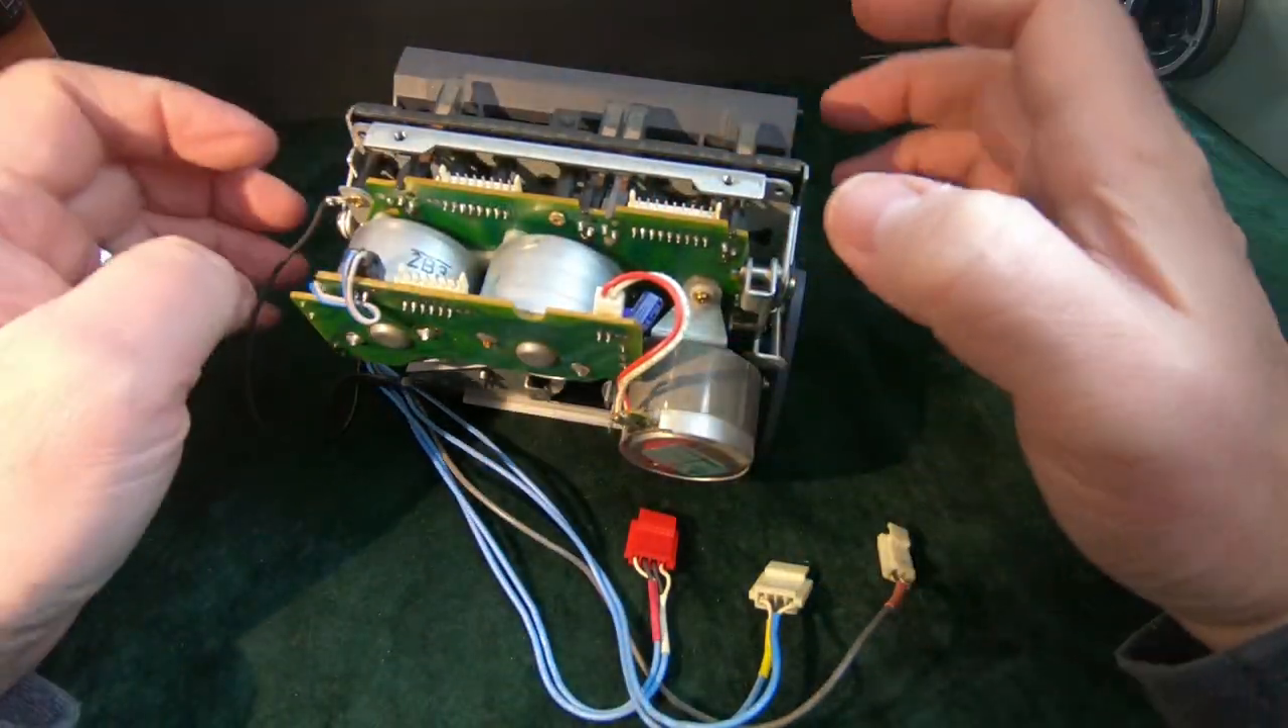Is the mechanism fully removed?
Yes.